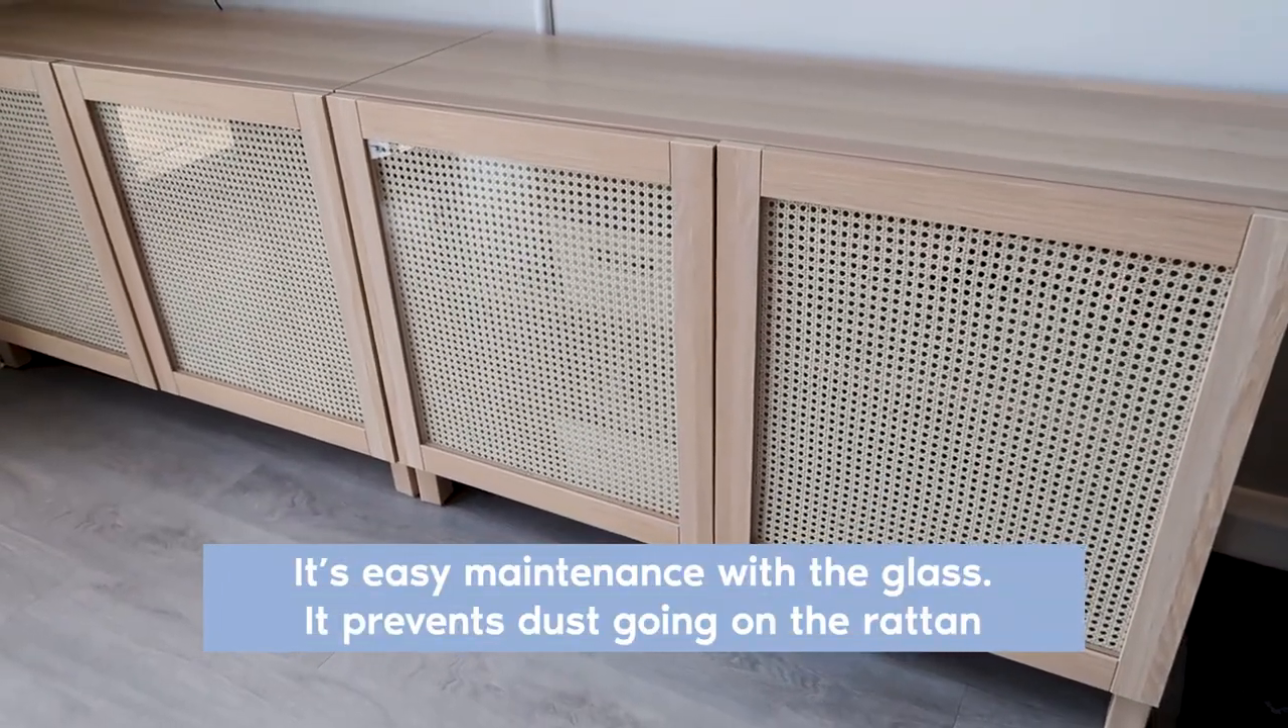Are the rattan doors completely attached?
Yes.